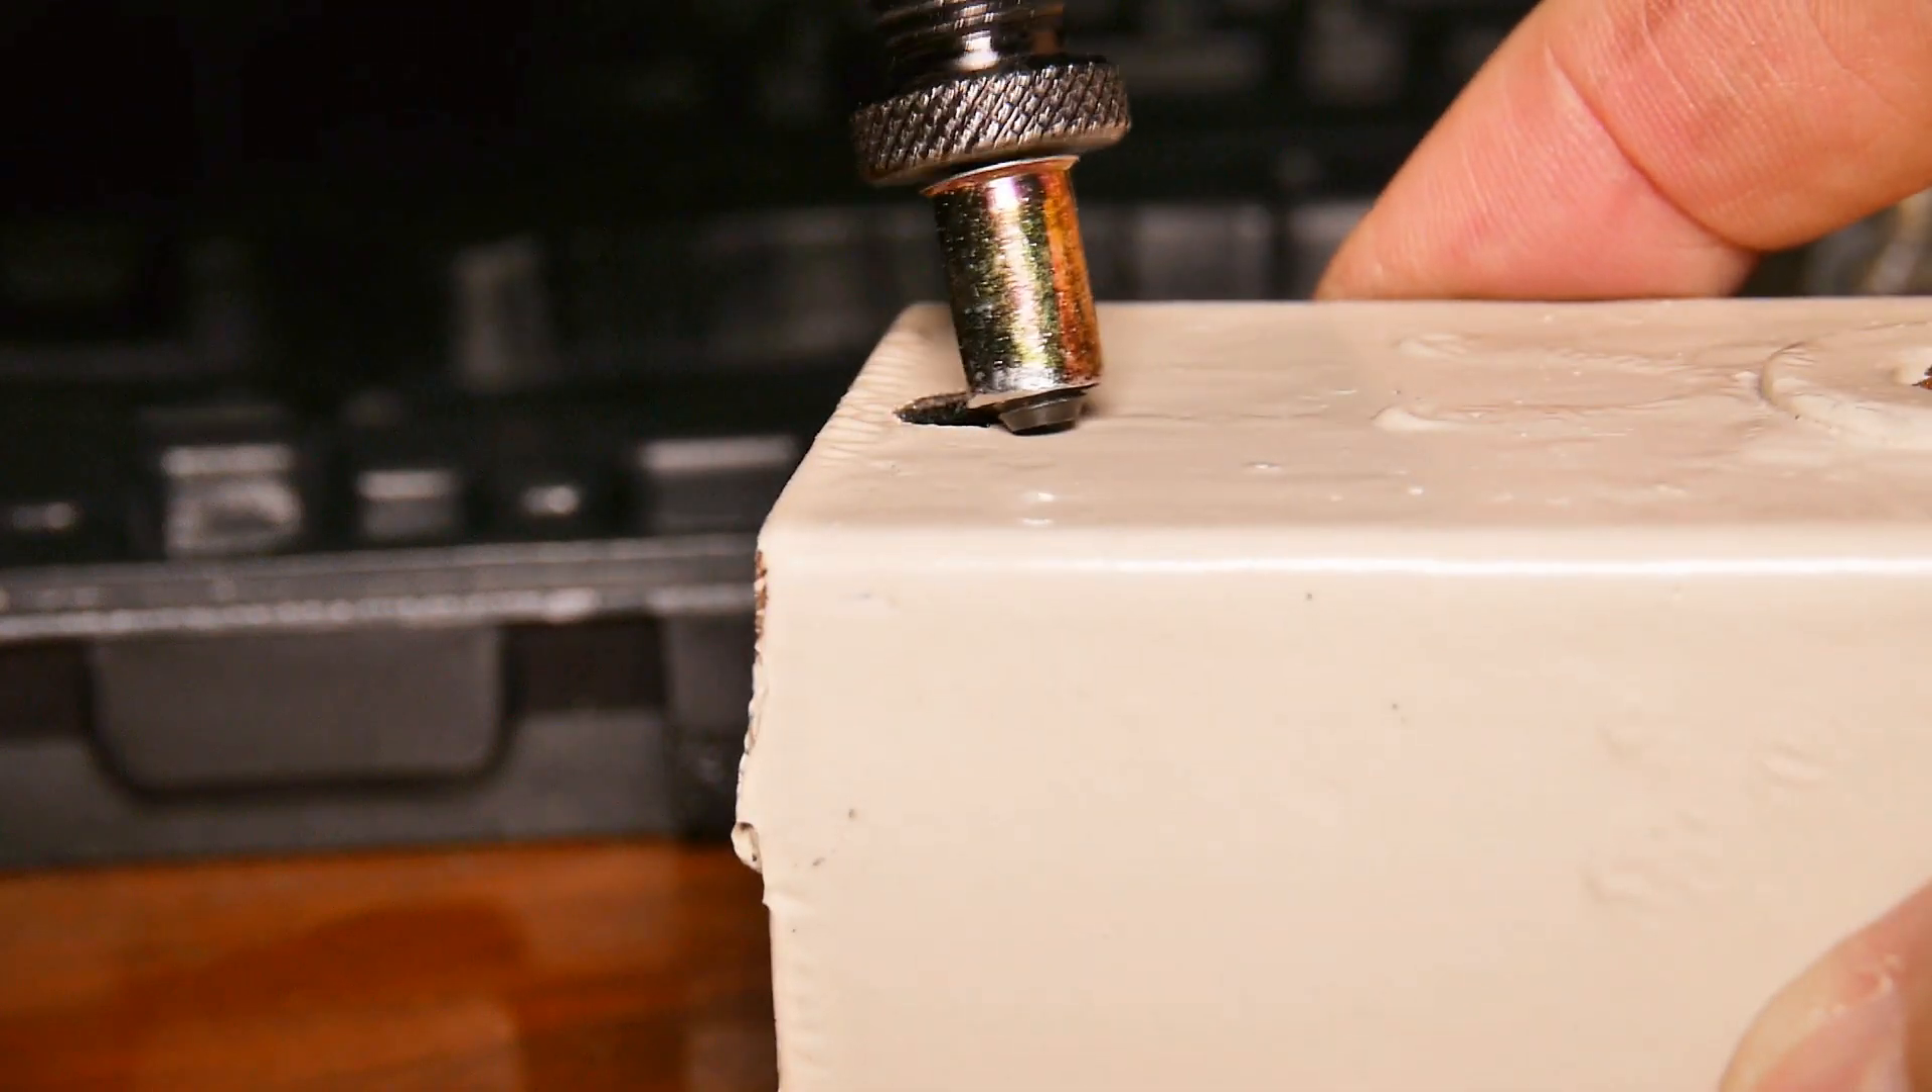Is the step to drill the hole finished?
Yes.